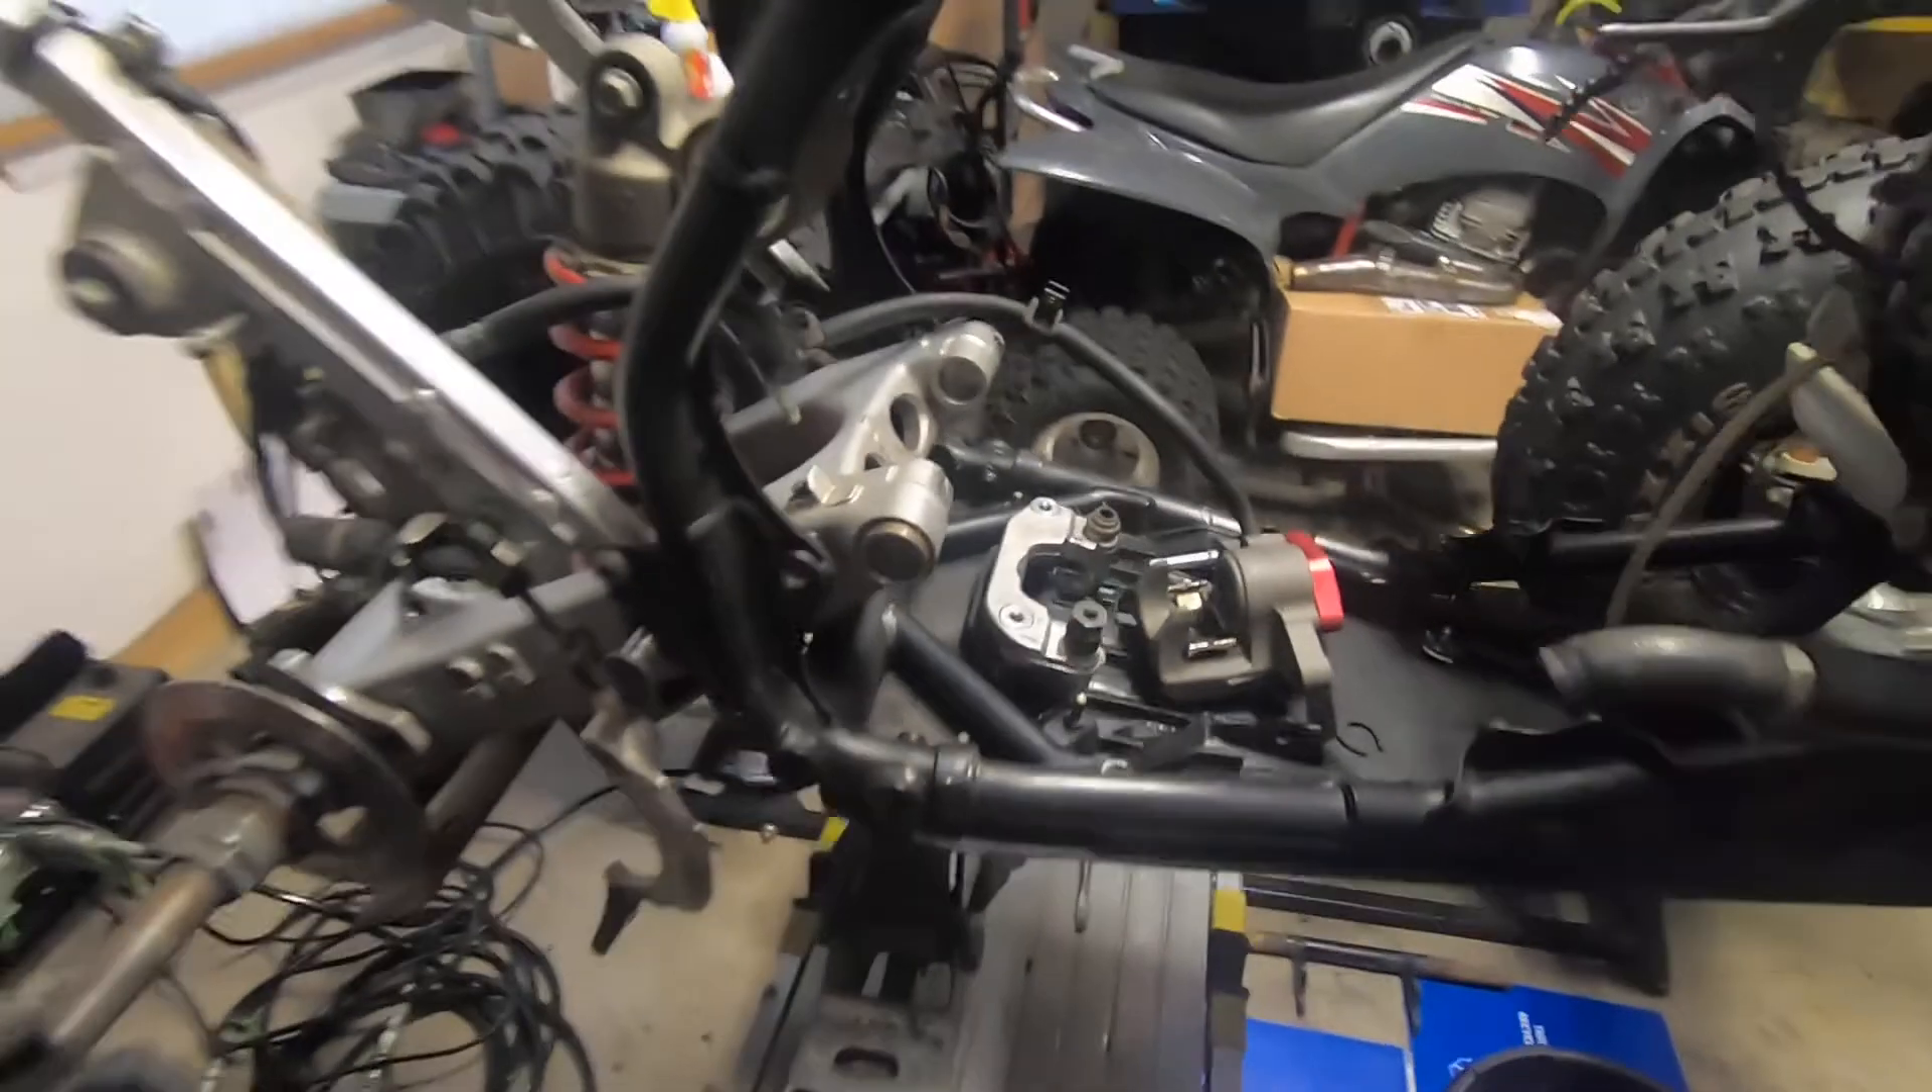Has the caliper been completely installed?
No.